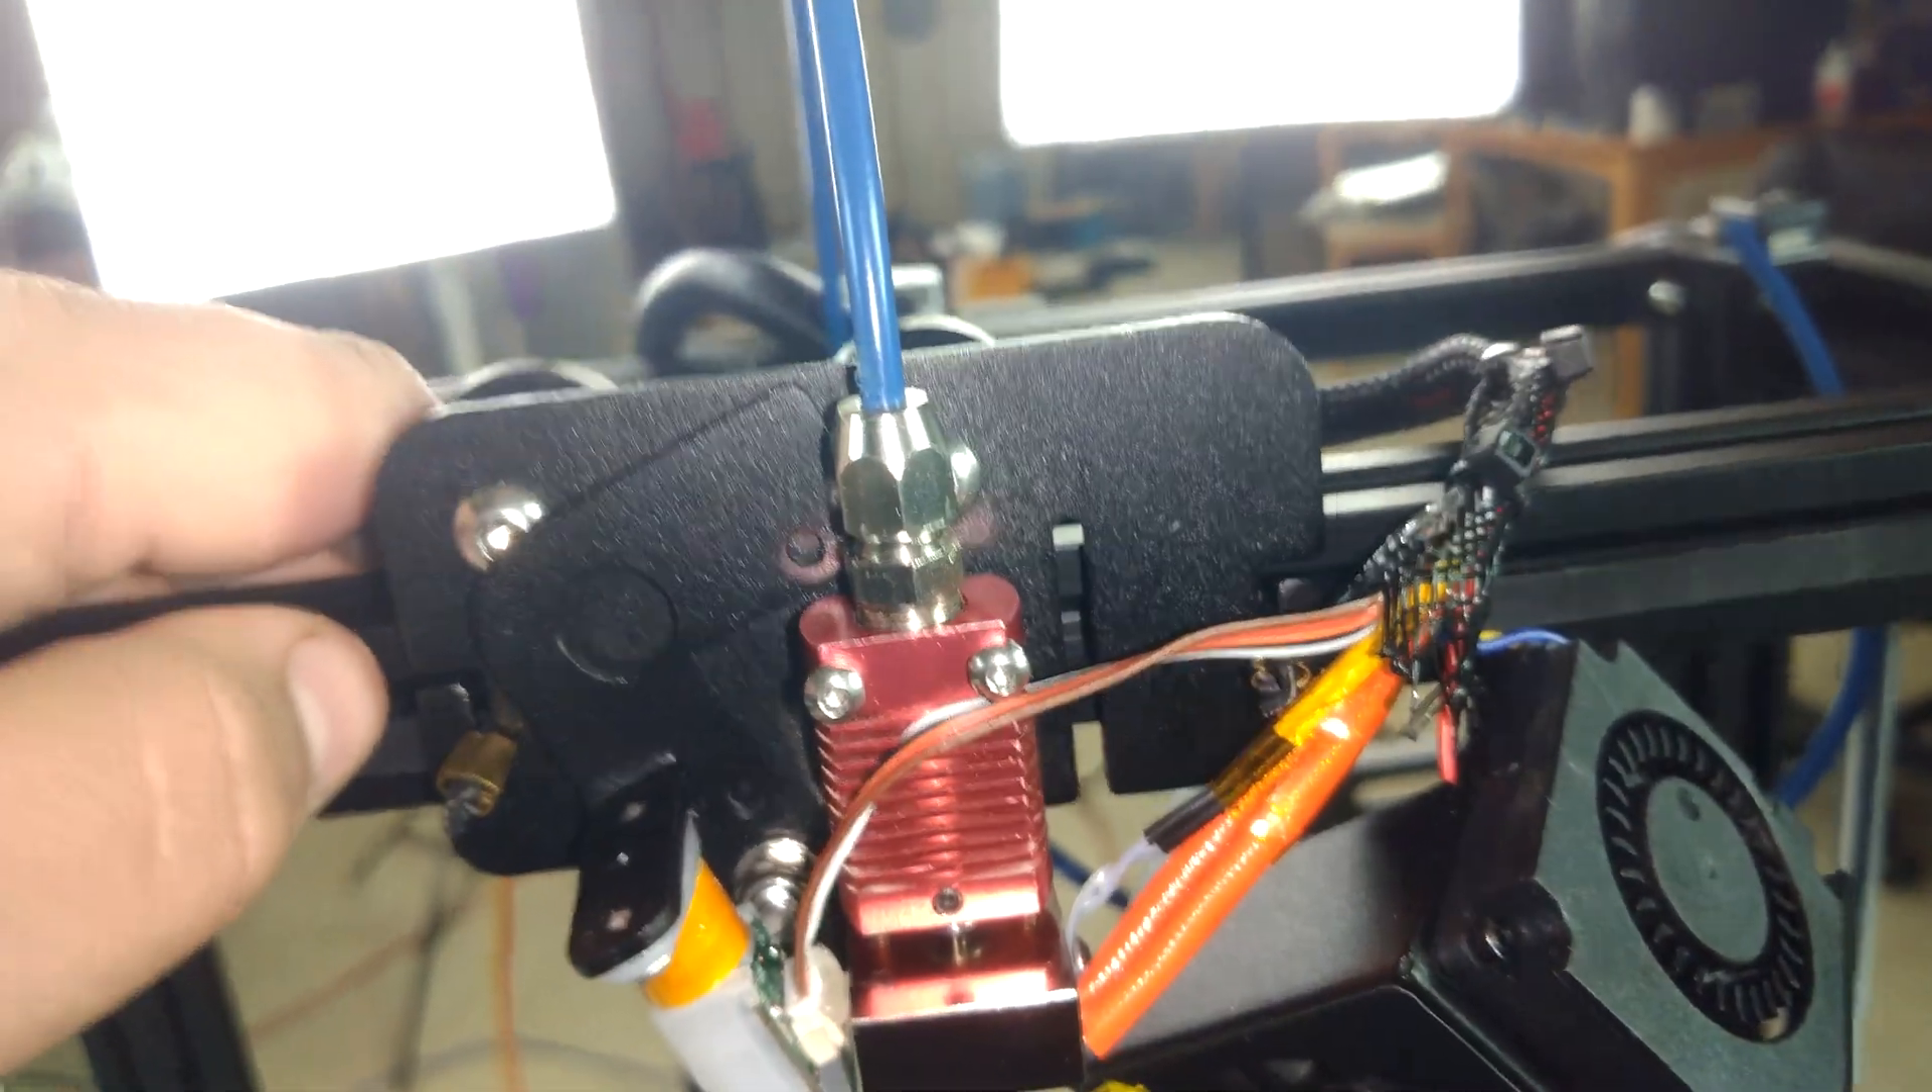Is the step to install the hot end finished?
Yes.